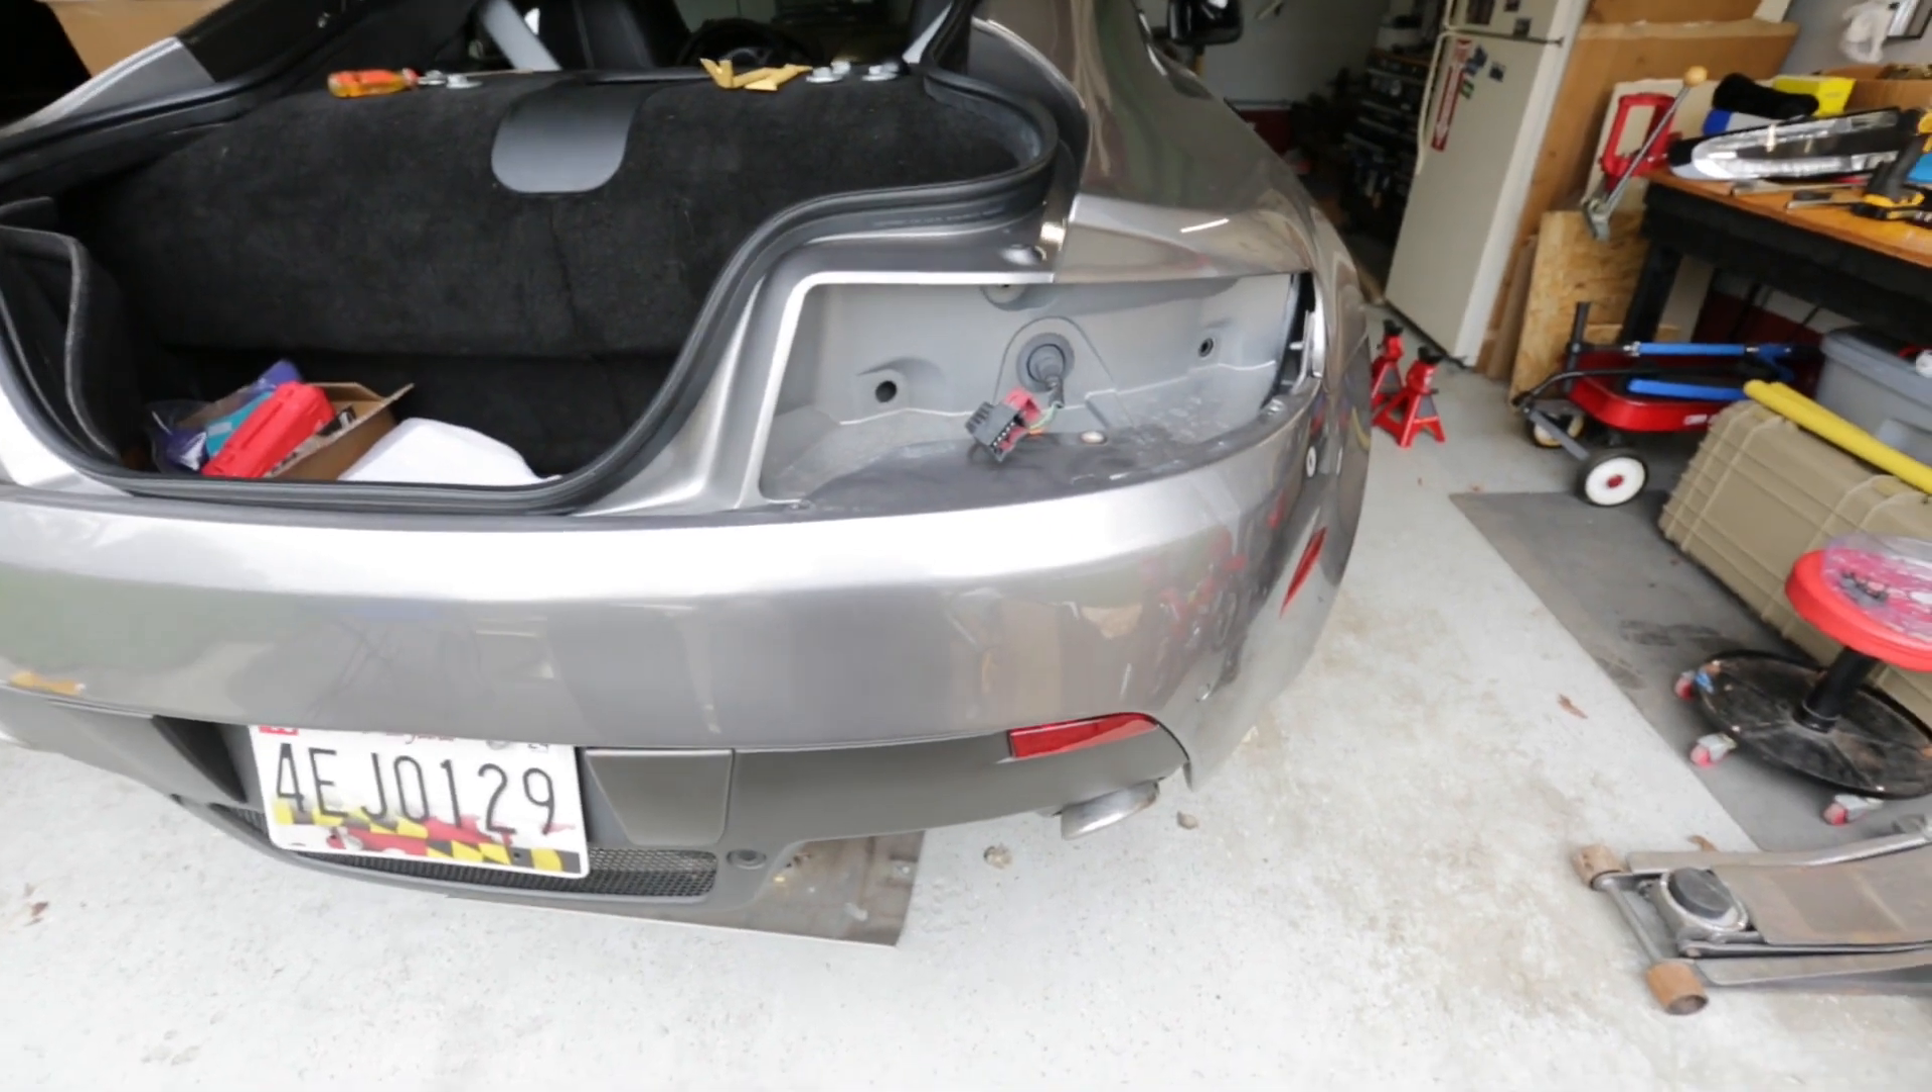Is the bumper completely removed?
No.